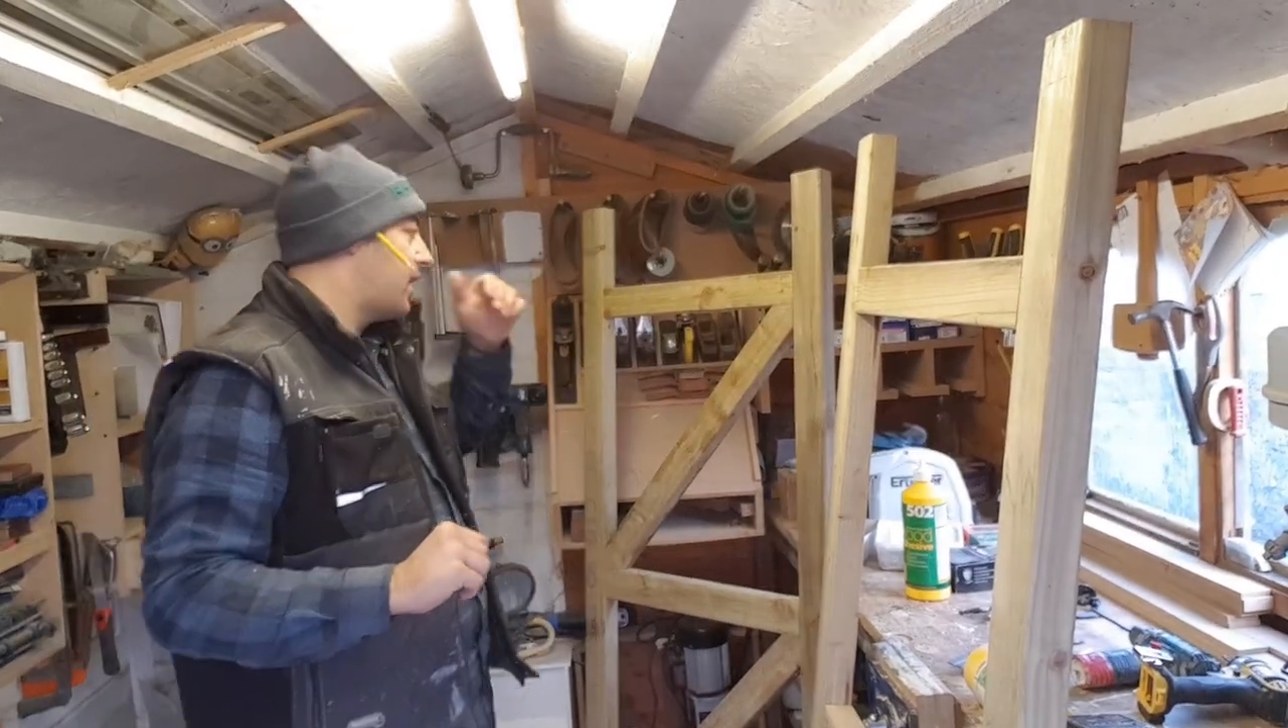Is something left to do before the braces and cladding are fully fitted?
Yes.